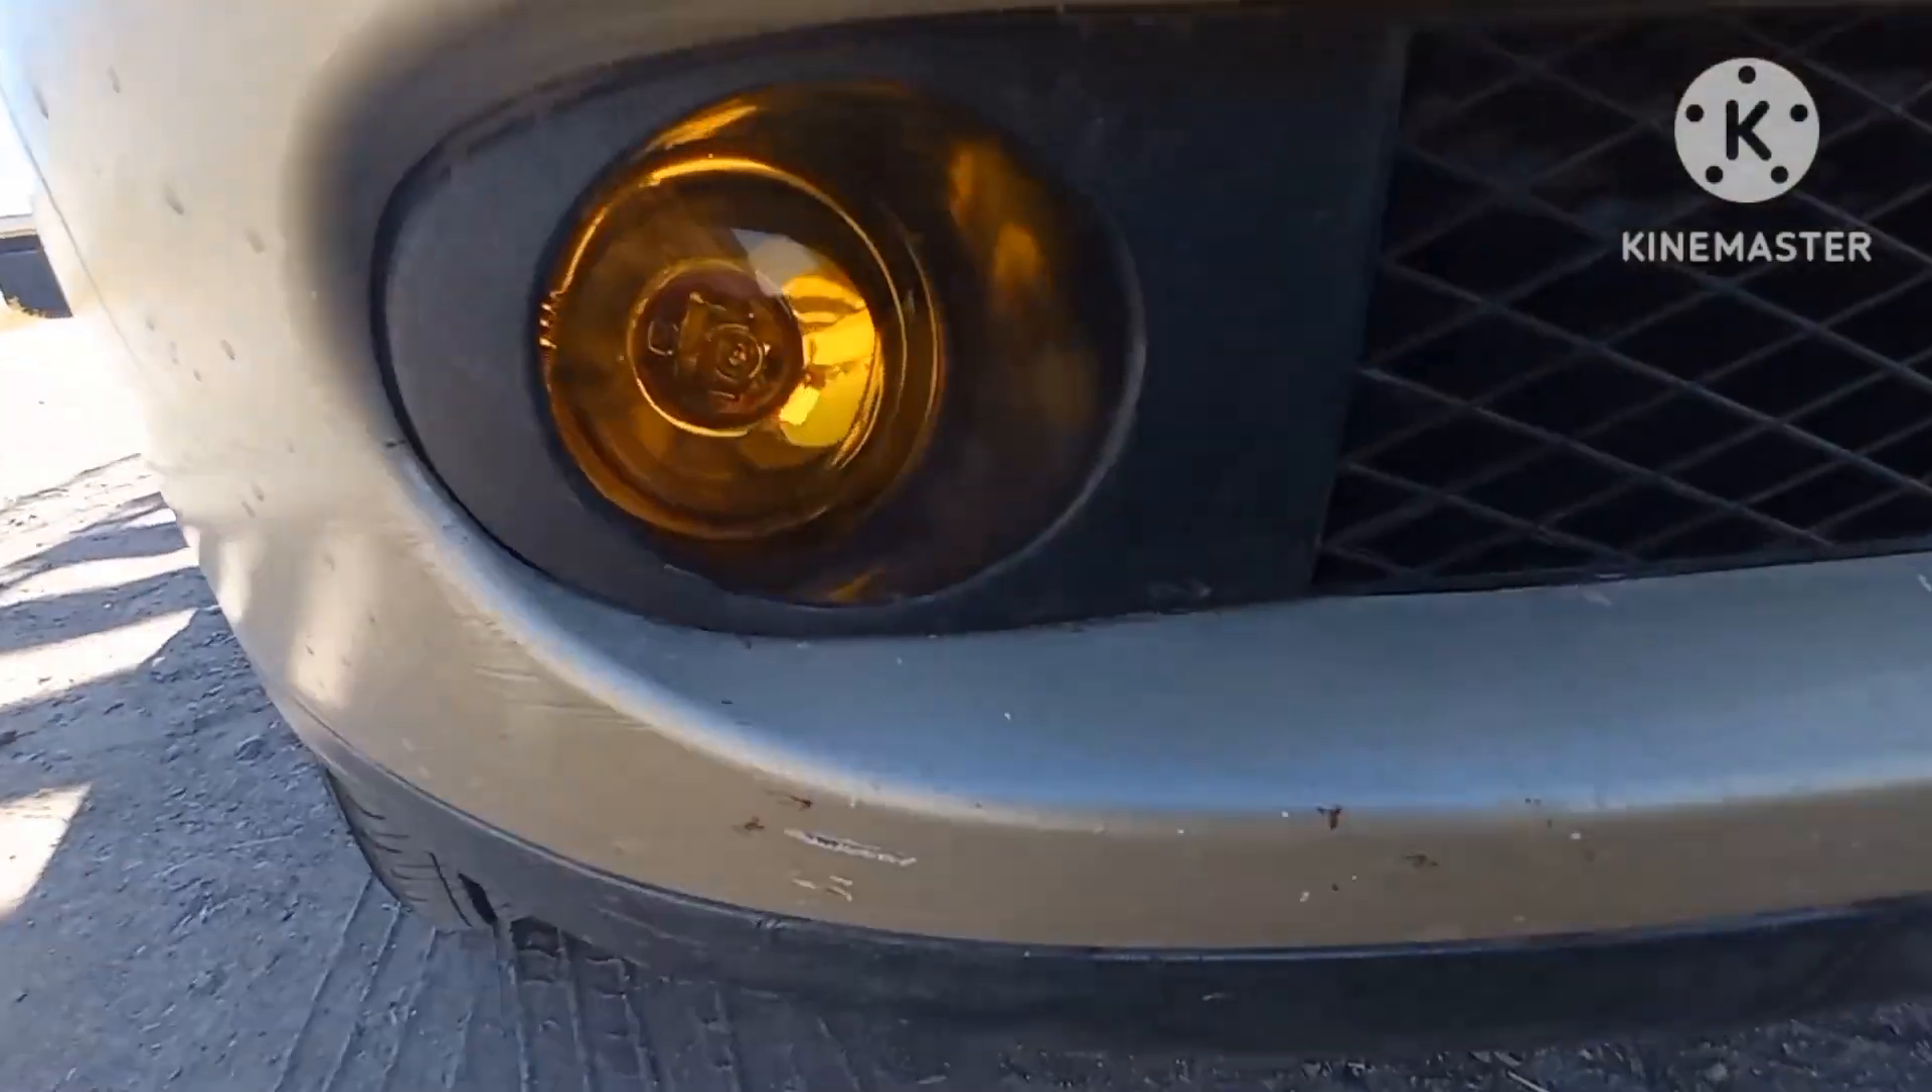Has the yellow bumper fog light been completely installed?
Yes.